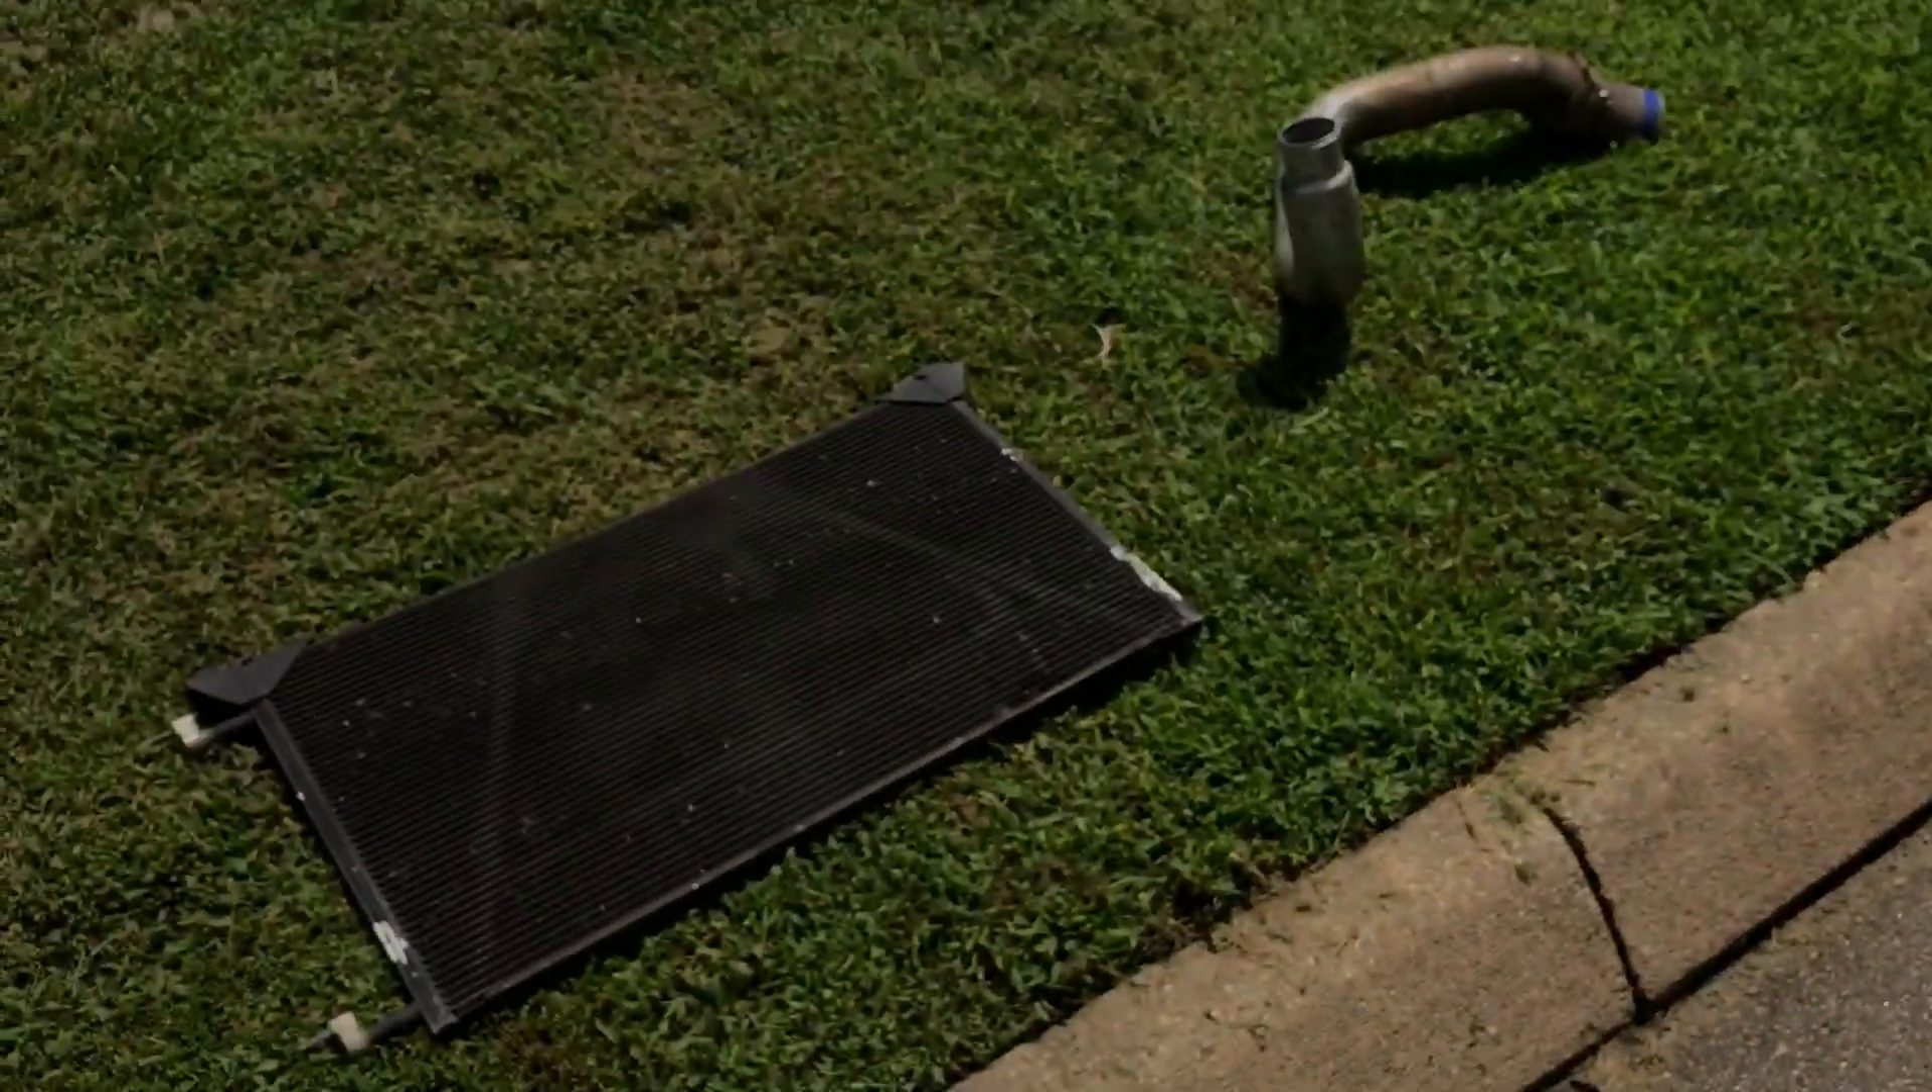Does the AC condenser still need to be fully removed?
No.